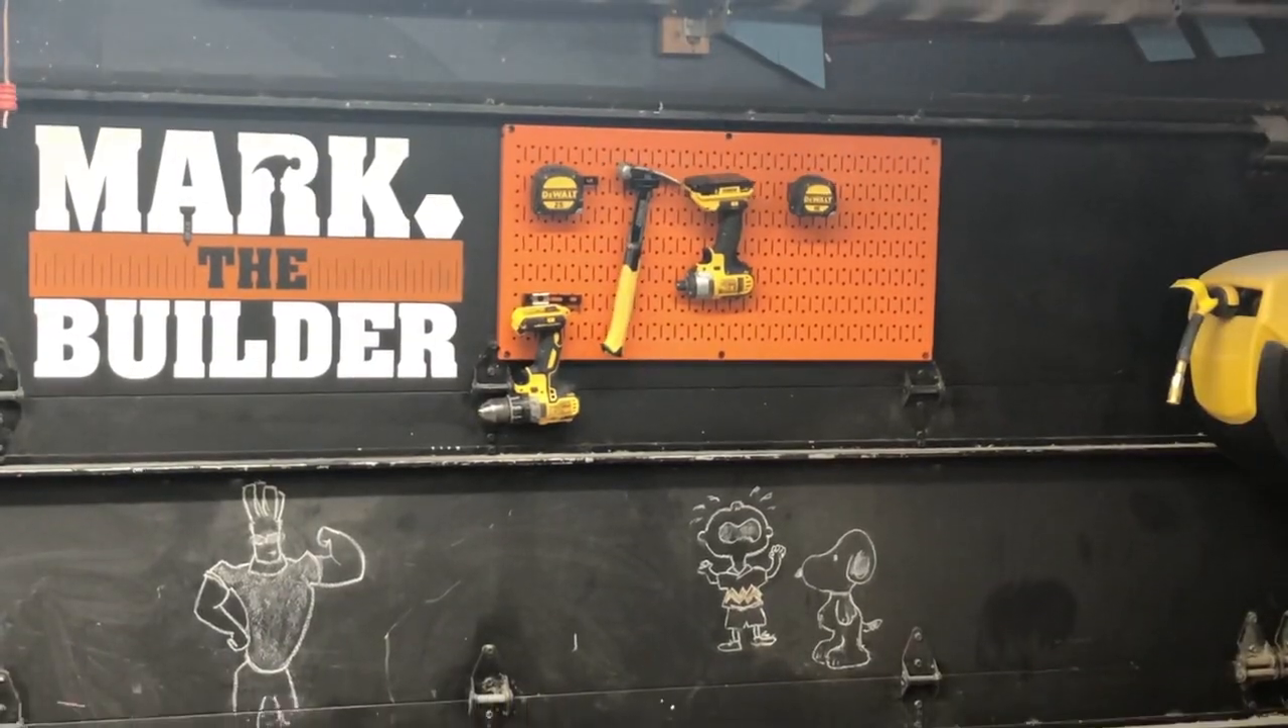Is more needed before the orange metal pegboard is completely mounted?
No.